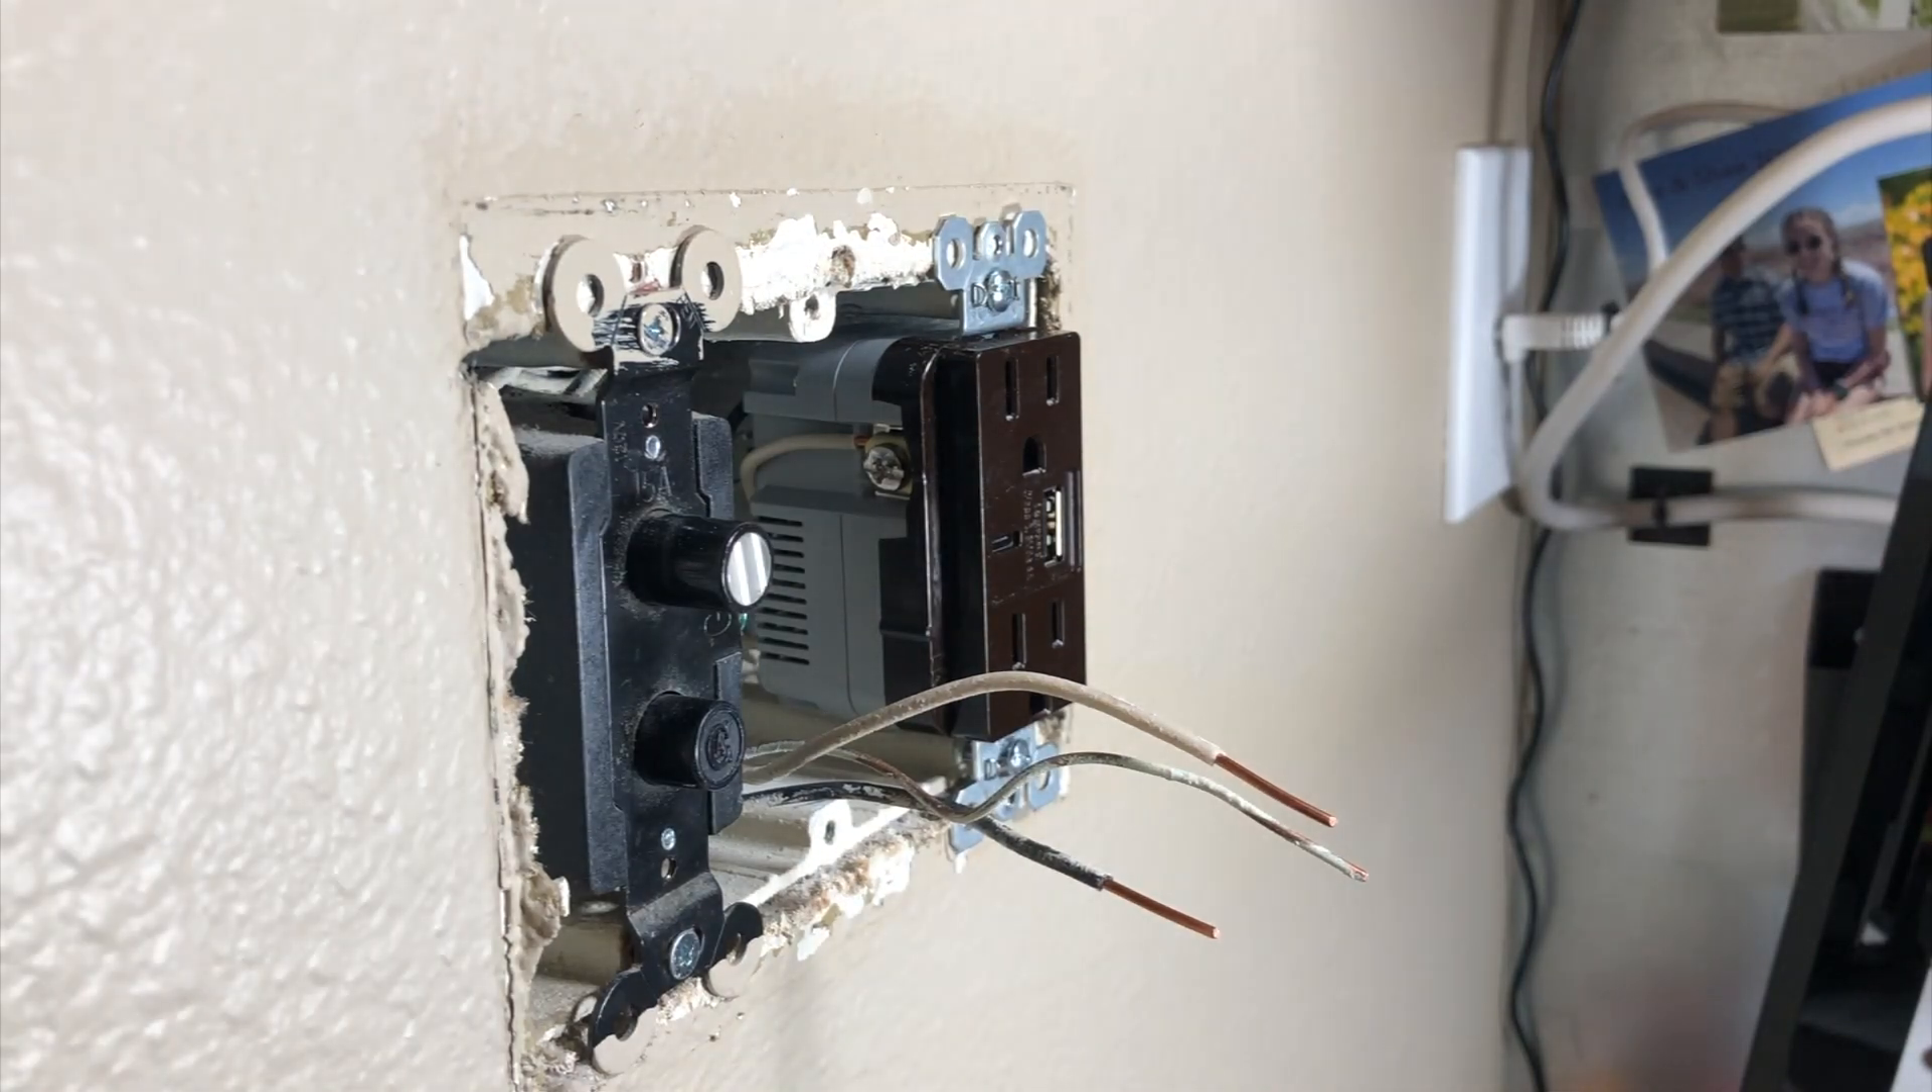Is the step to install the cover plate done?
No.